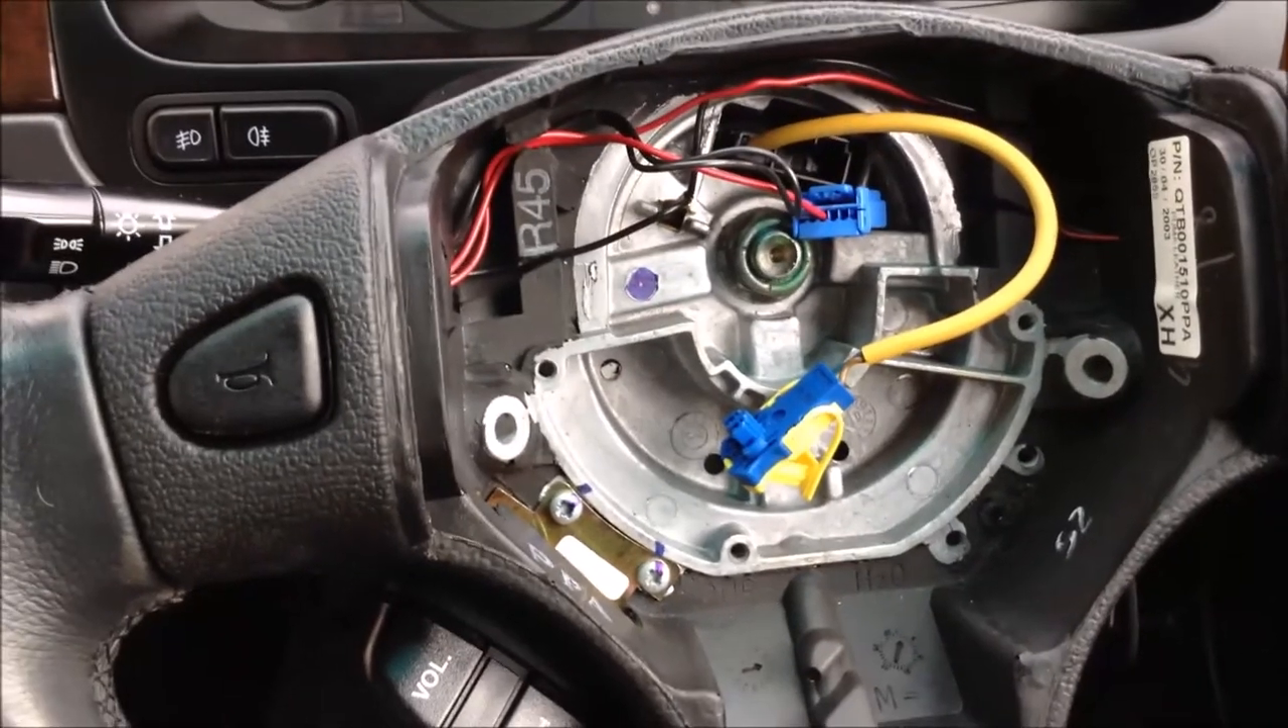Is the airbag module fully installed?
No.